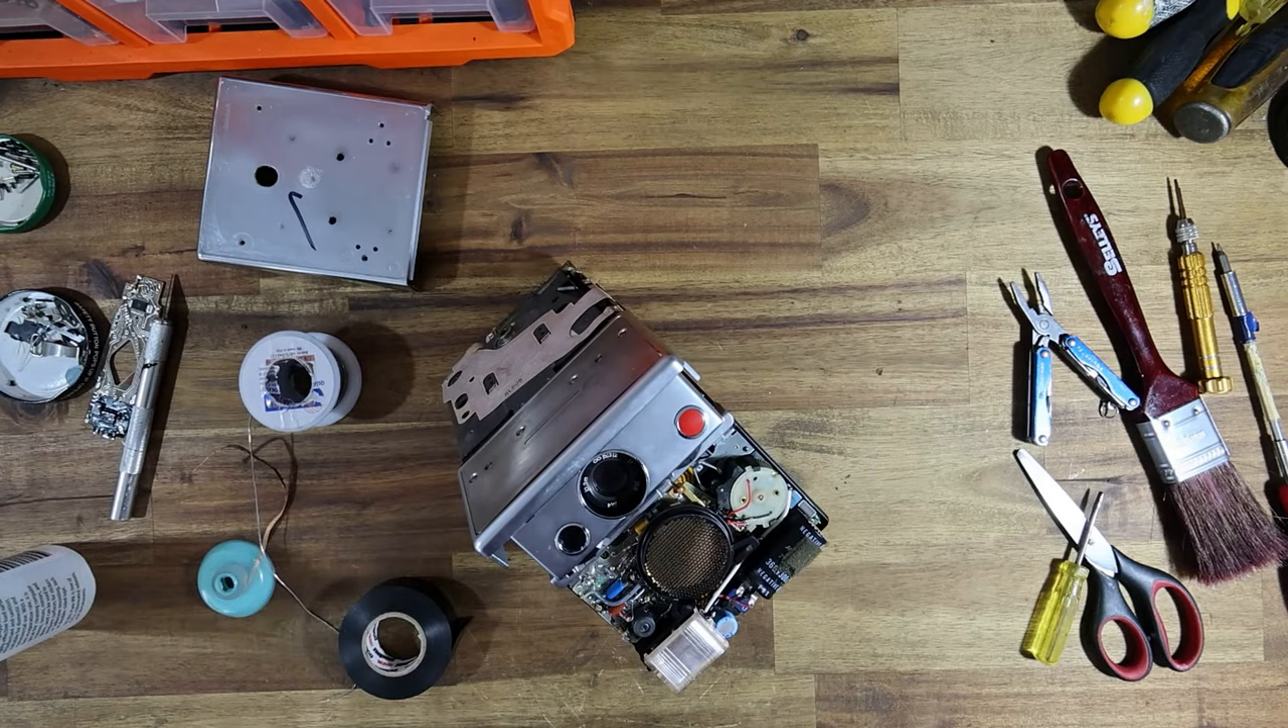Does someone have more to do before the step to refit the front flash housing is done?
Yes.